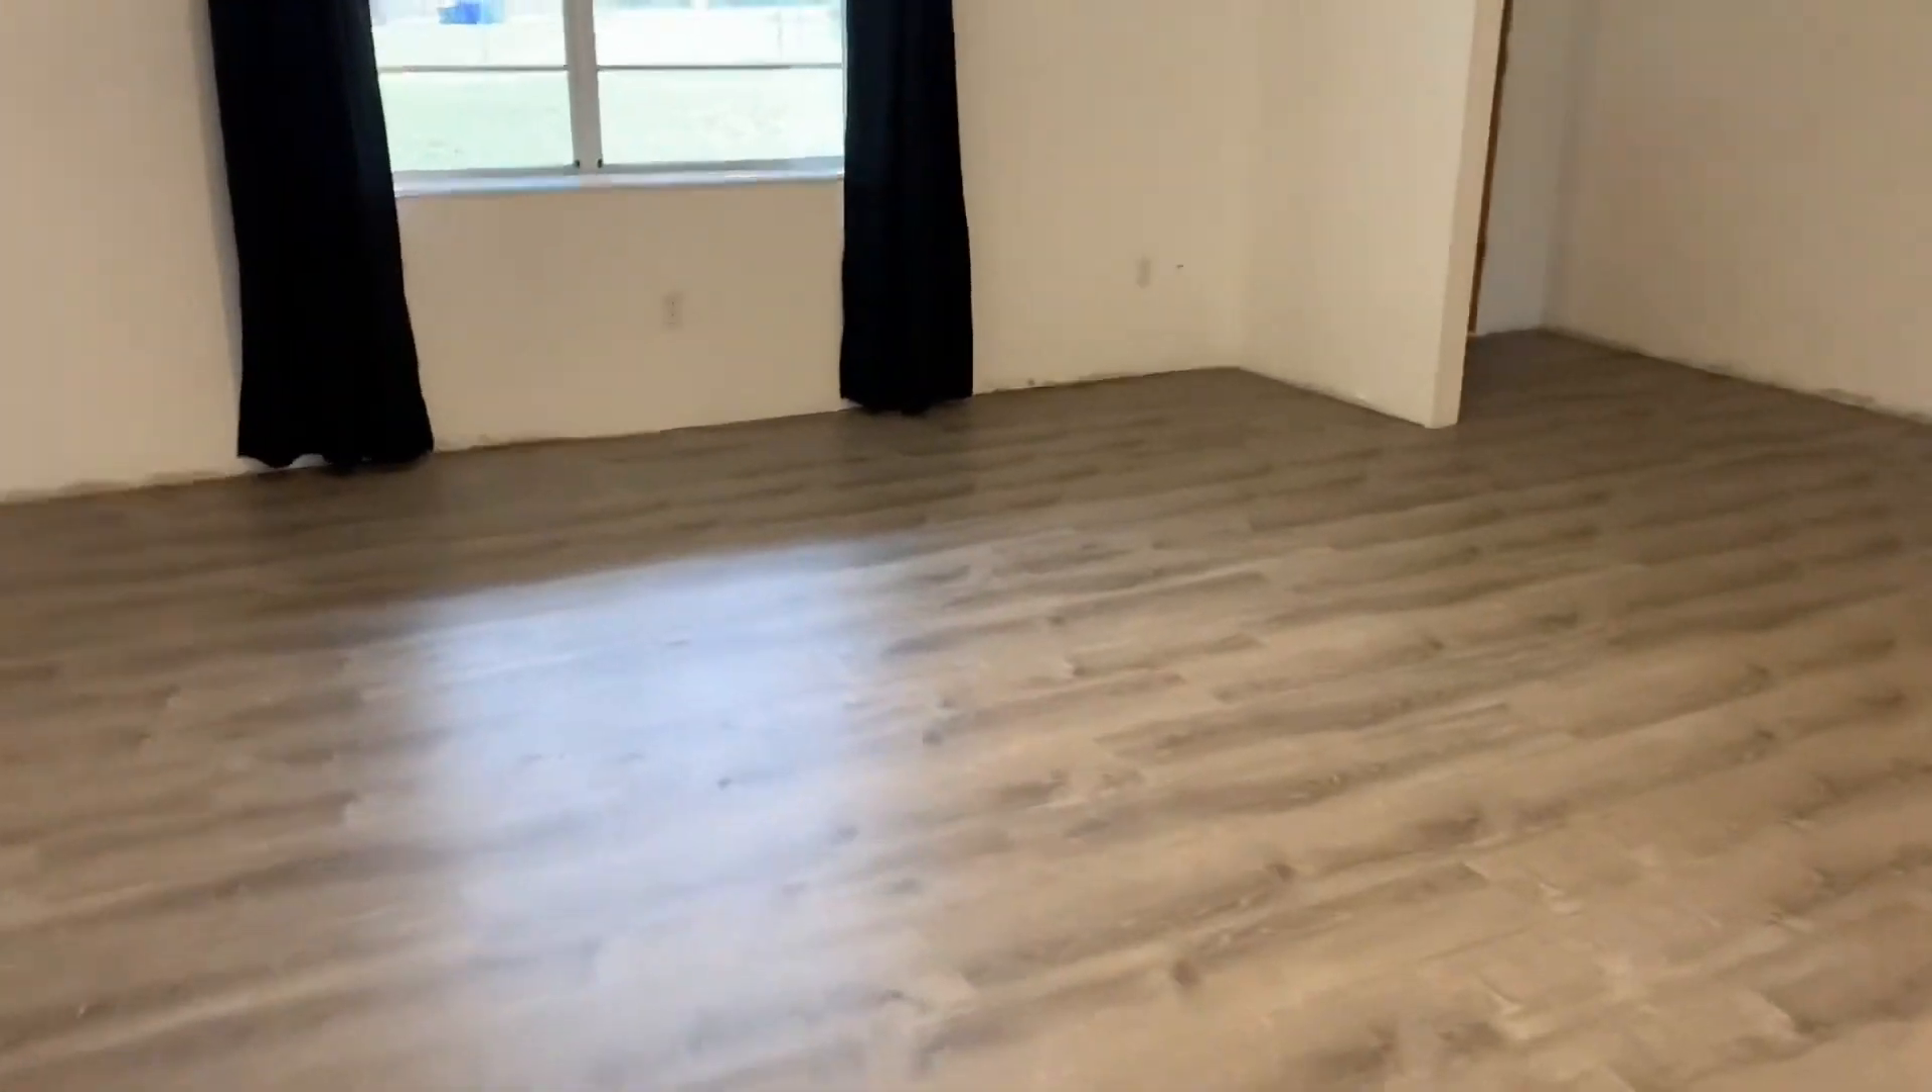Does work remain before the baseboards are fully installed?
Yes.